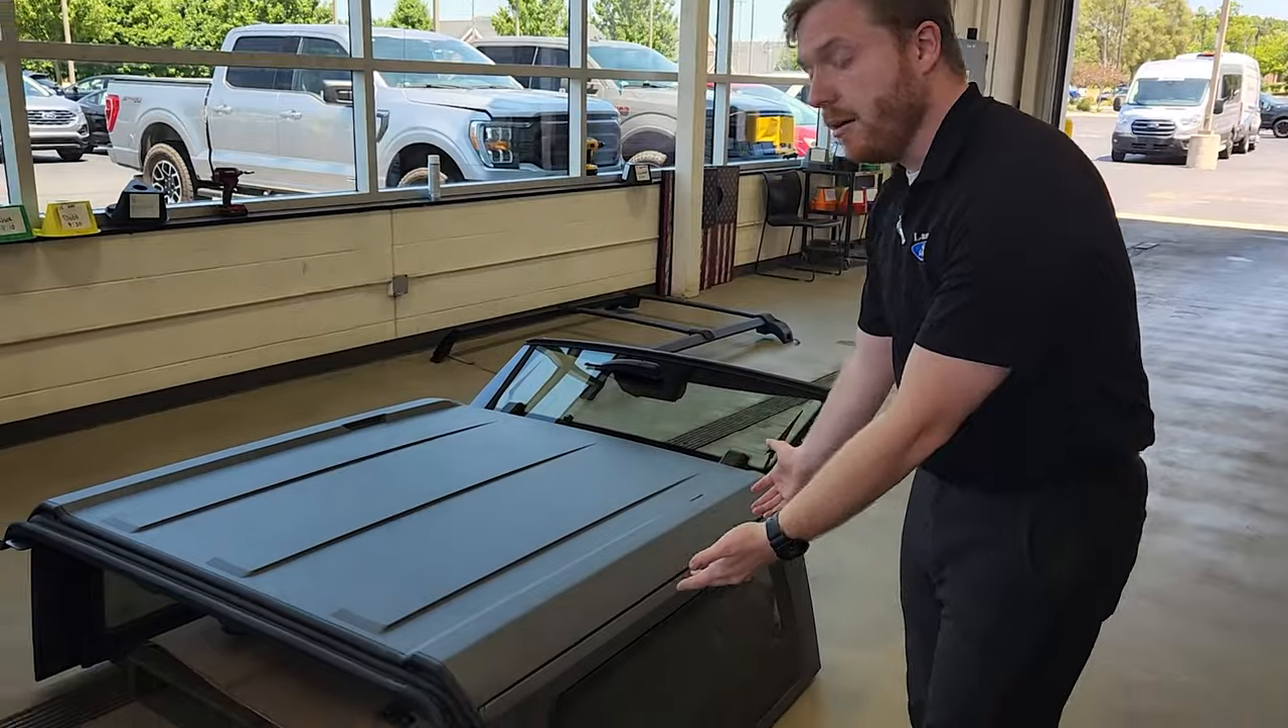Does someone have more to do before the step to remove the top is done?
No.